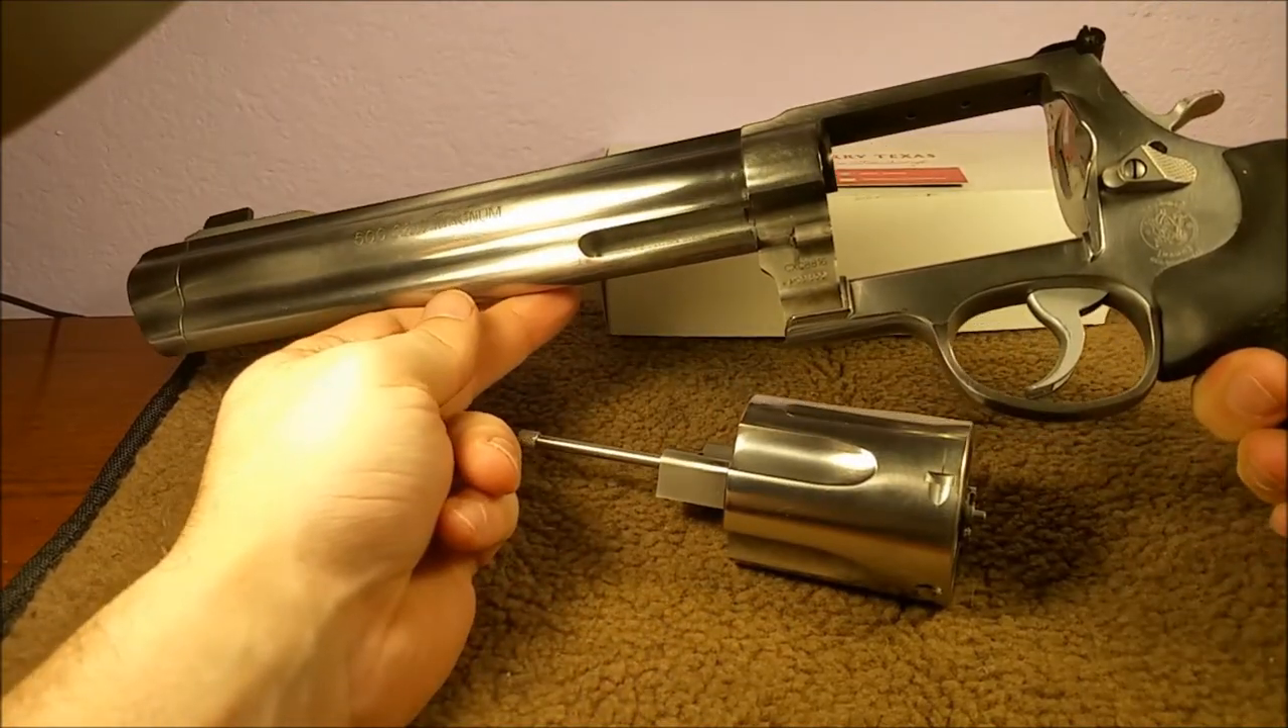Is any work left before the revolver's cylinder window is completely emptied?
No.